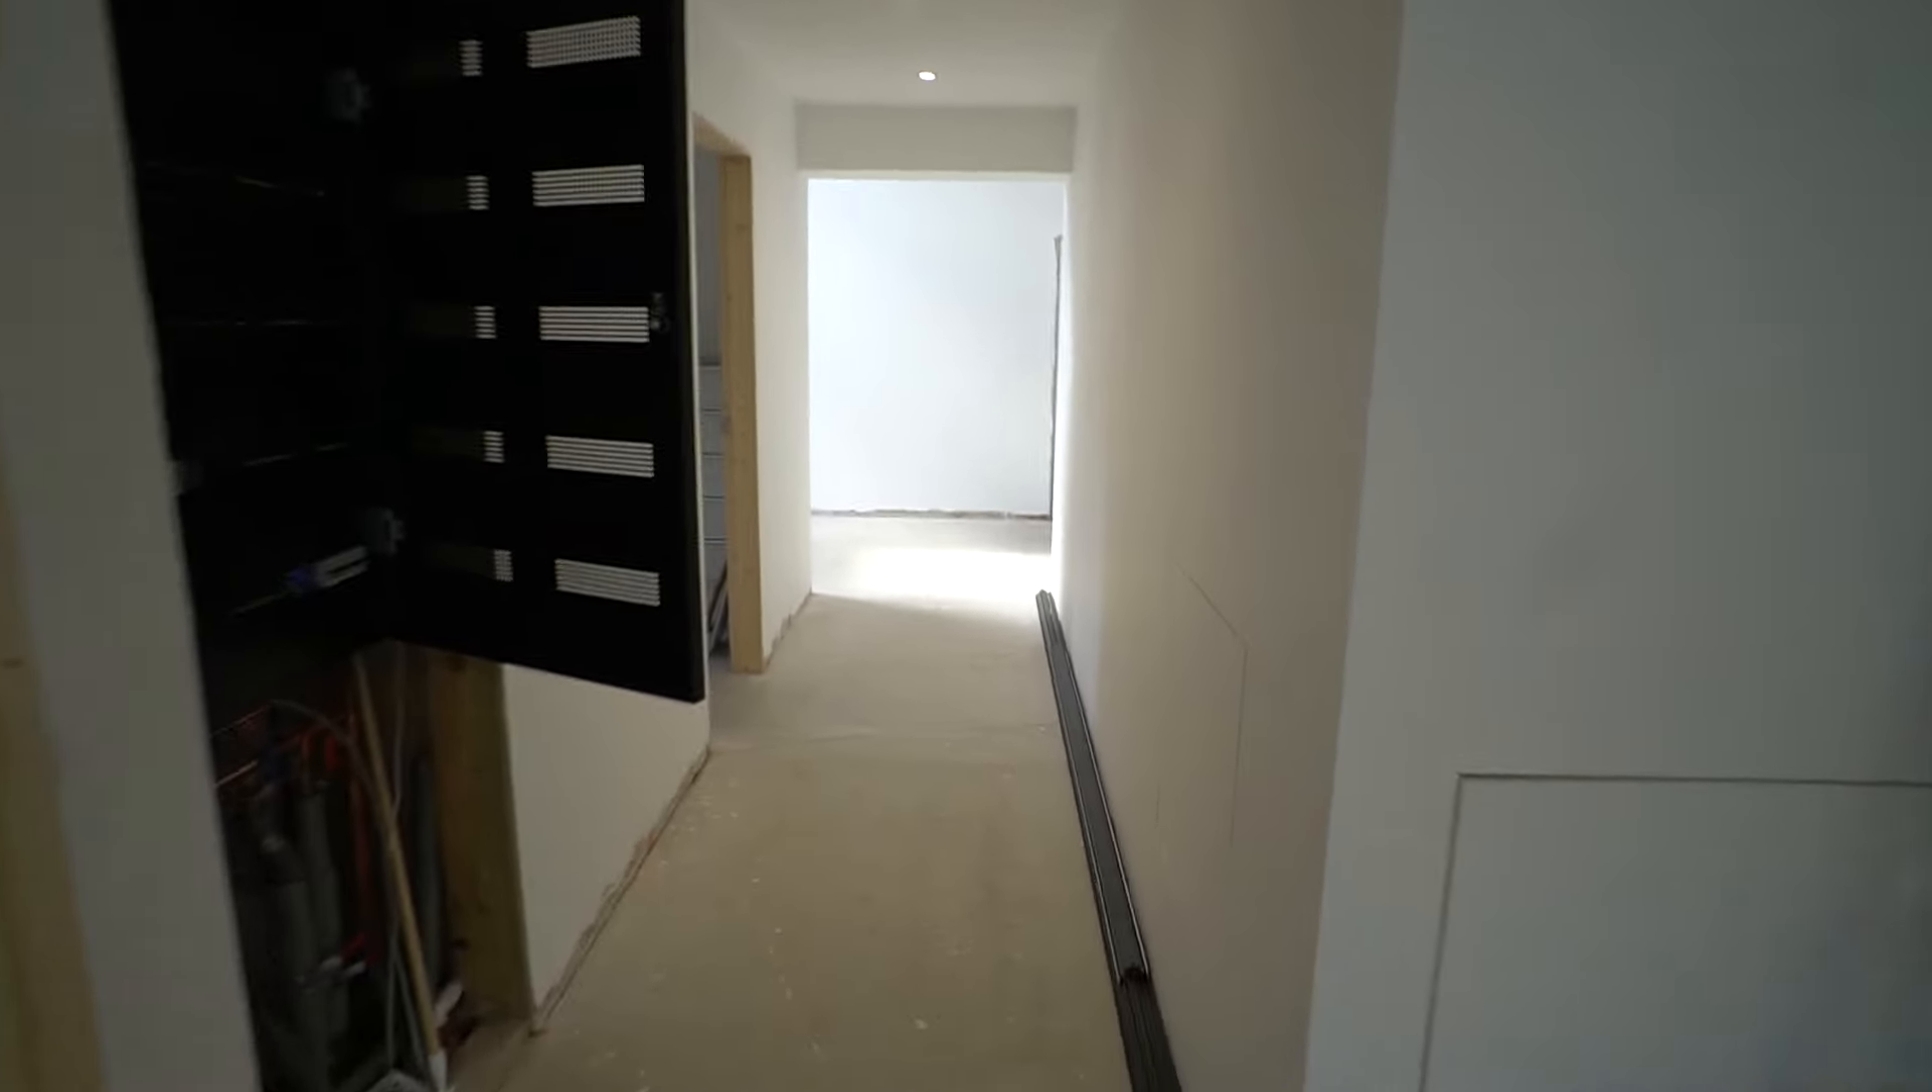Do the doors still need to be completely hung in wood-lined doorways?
Yes.